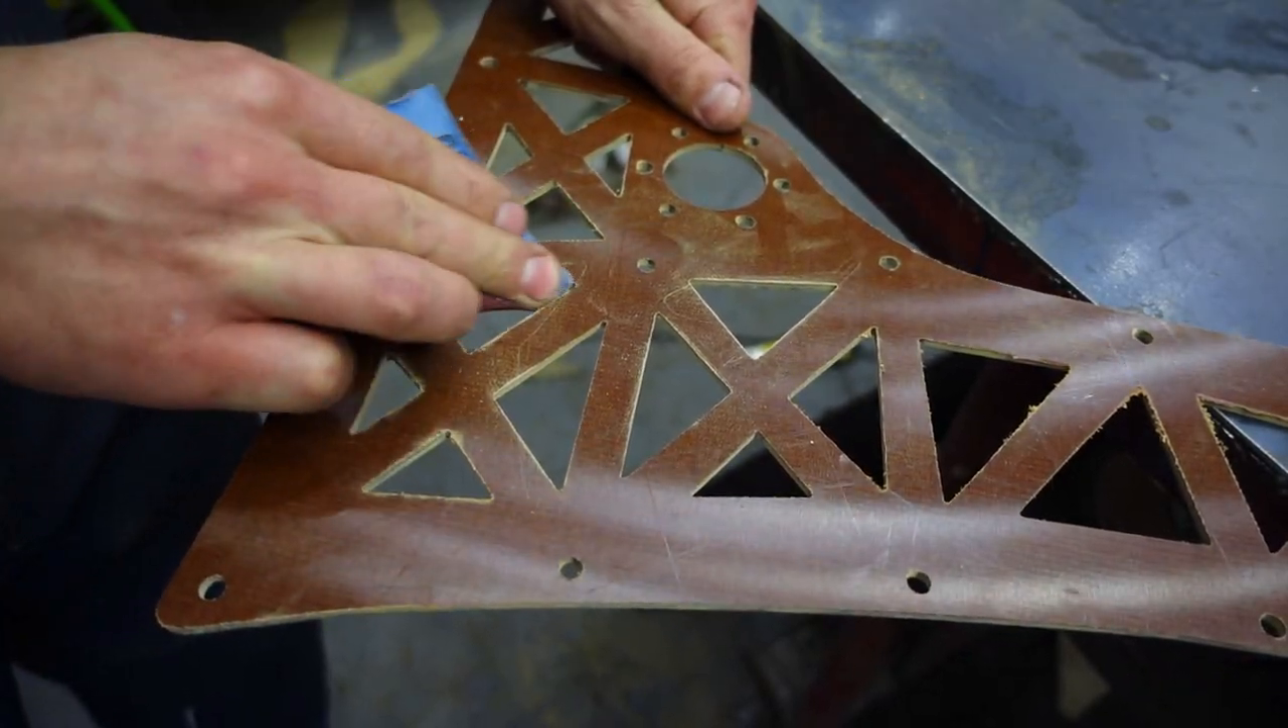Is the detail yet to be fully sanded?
Yes.